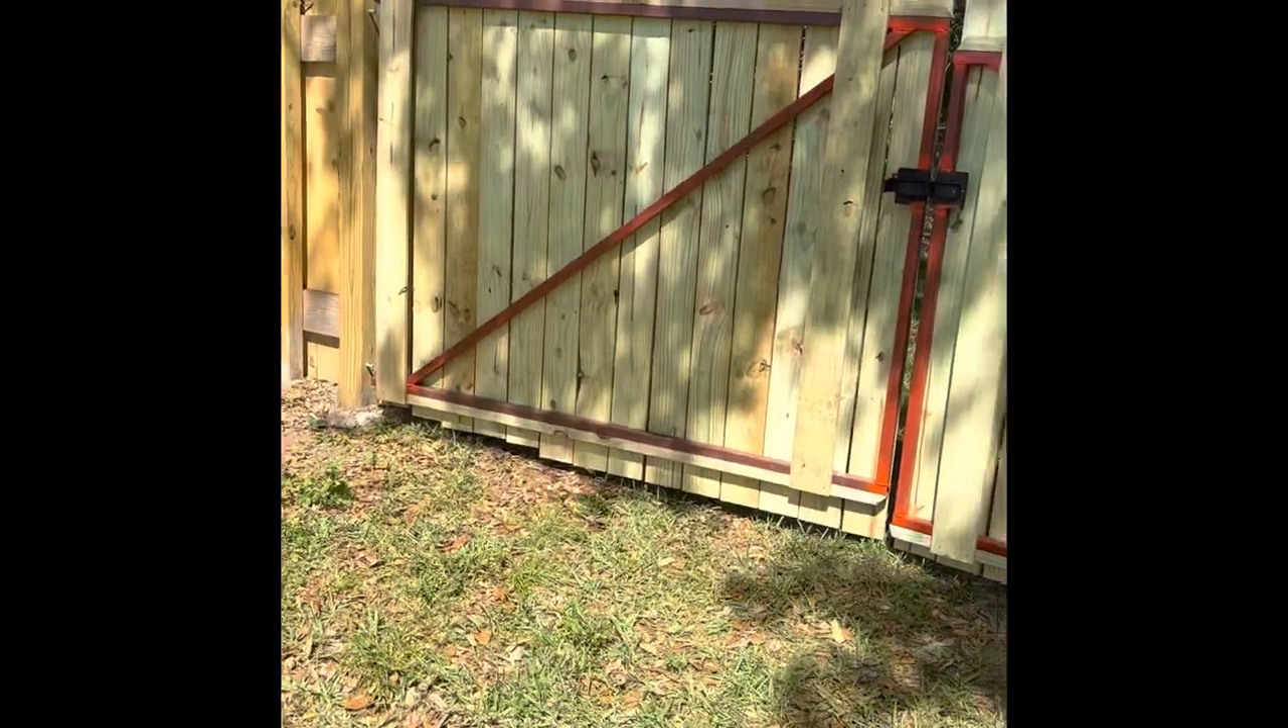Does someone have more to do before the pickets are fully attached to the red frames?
No.